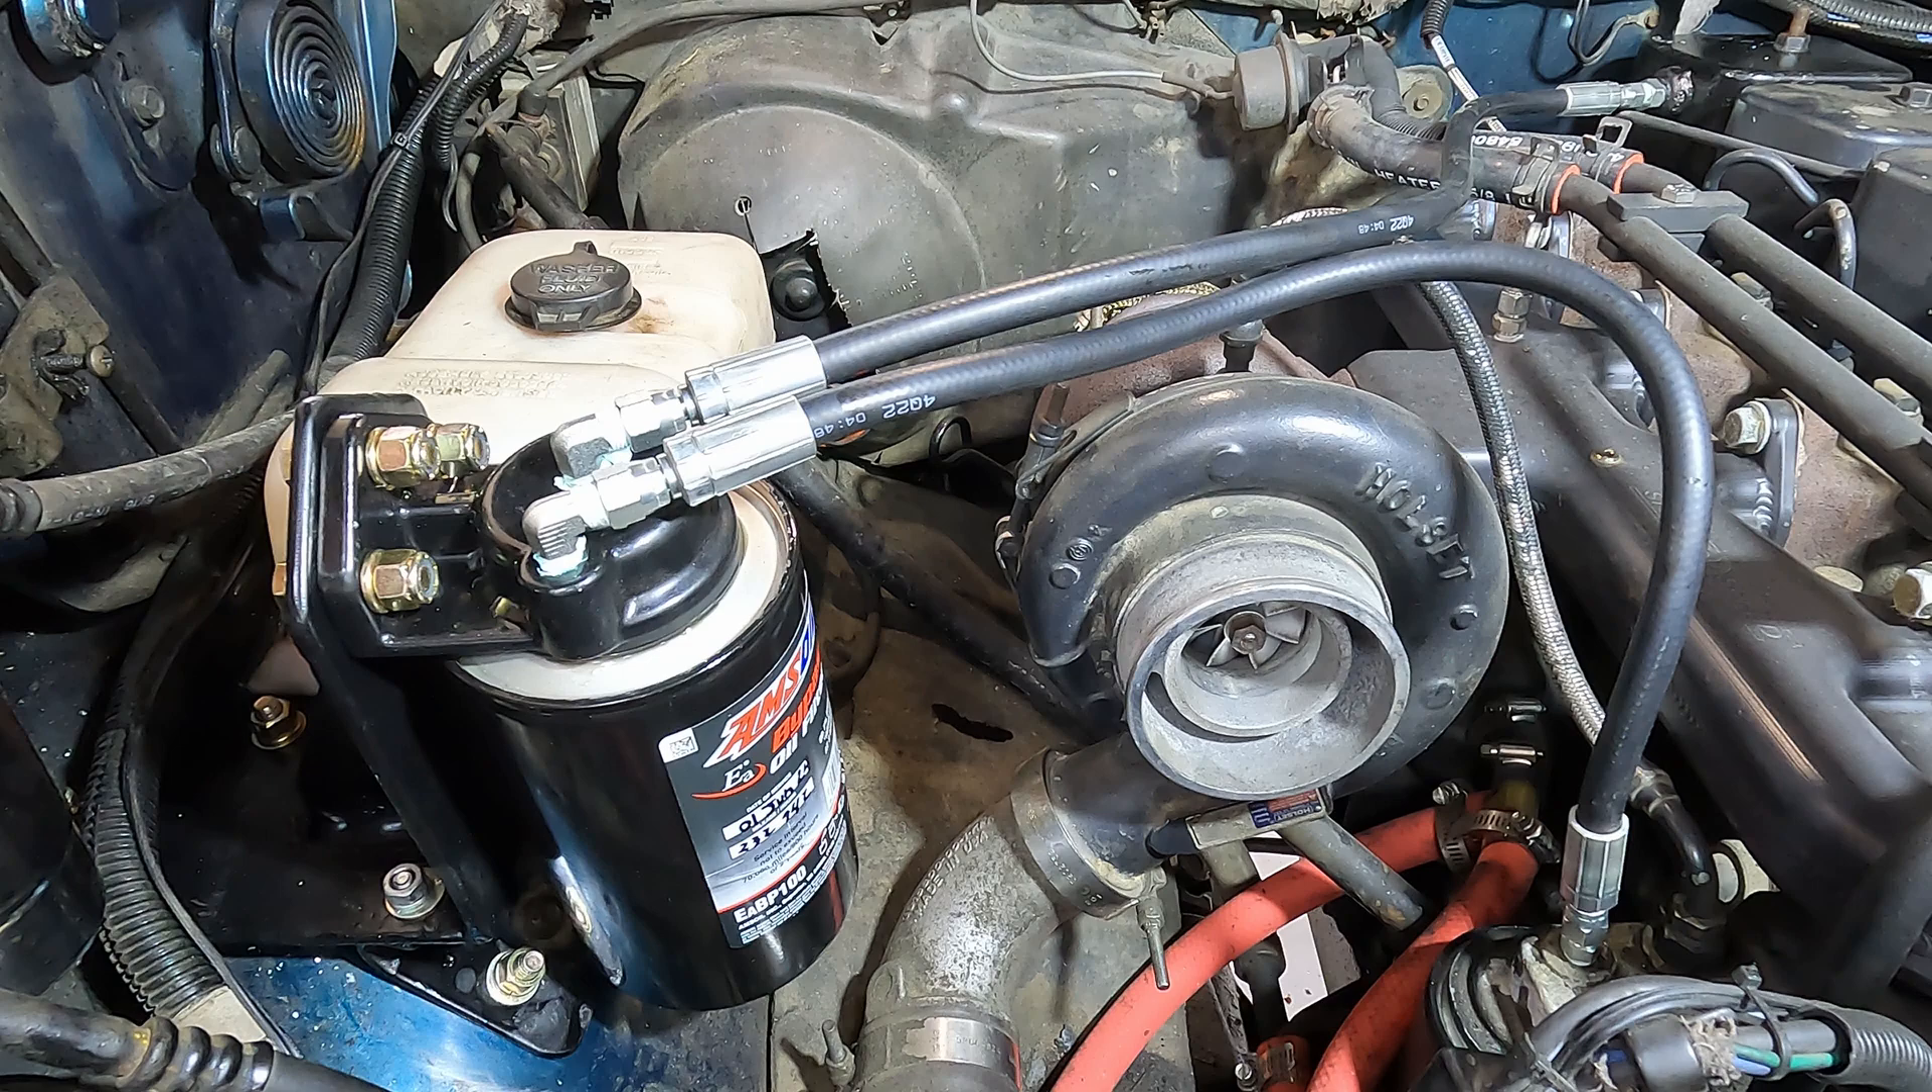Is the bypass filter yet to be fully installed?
No.